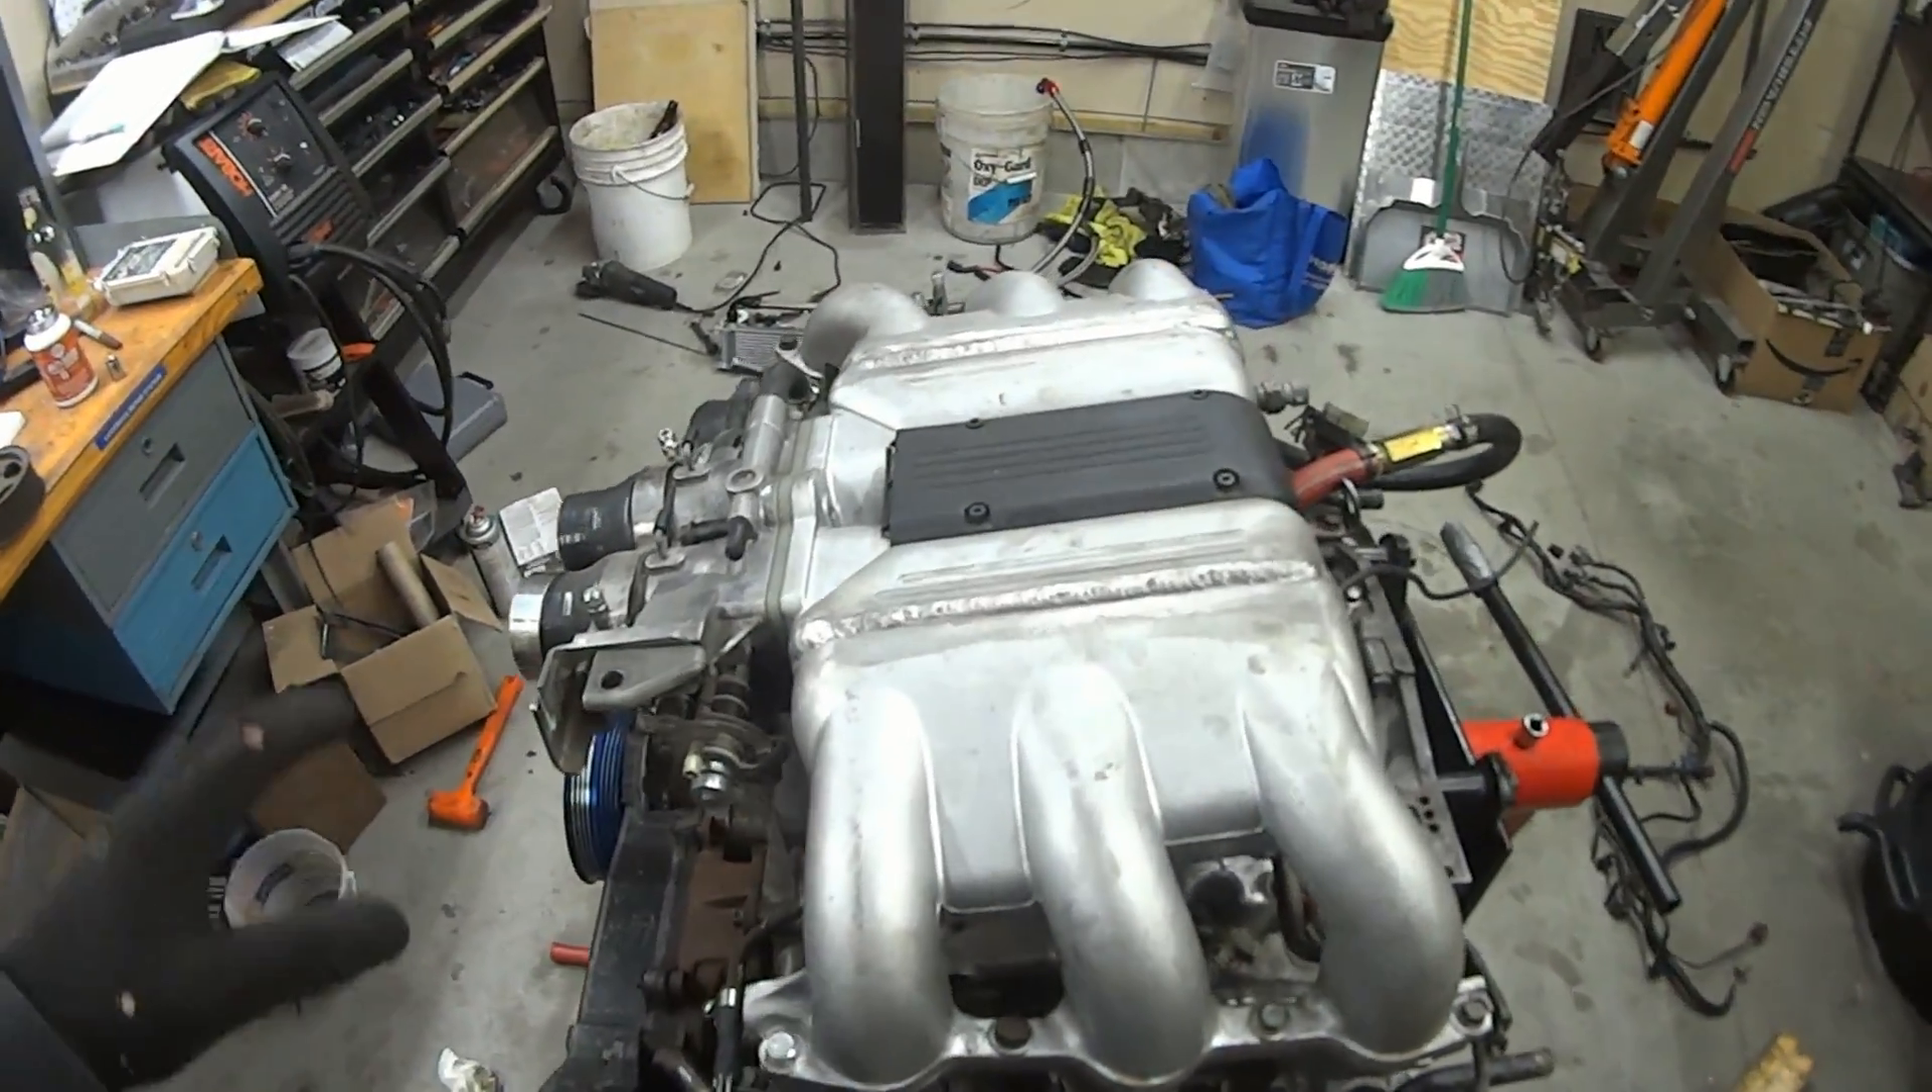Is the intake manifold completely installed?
Yes.